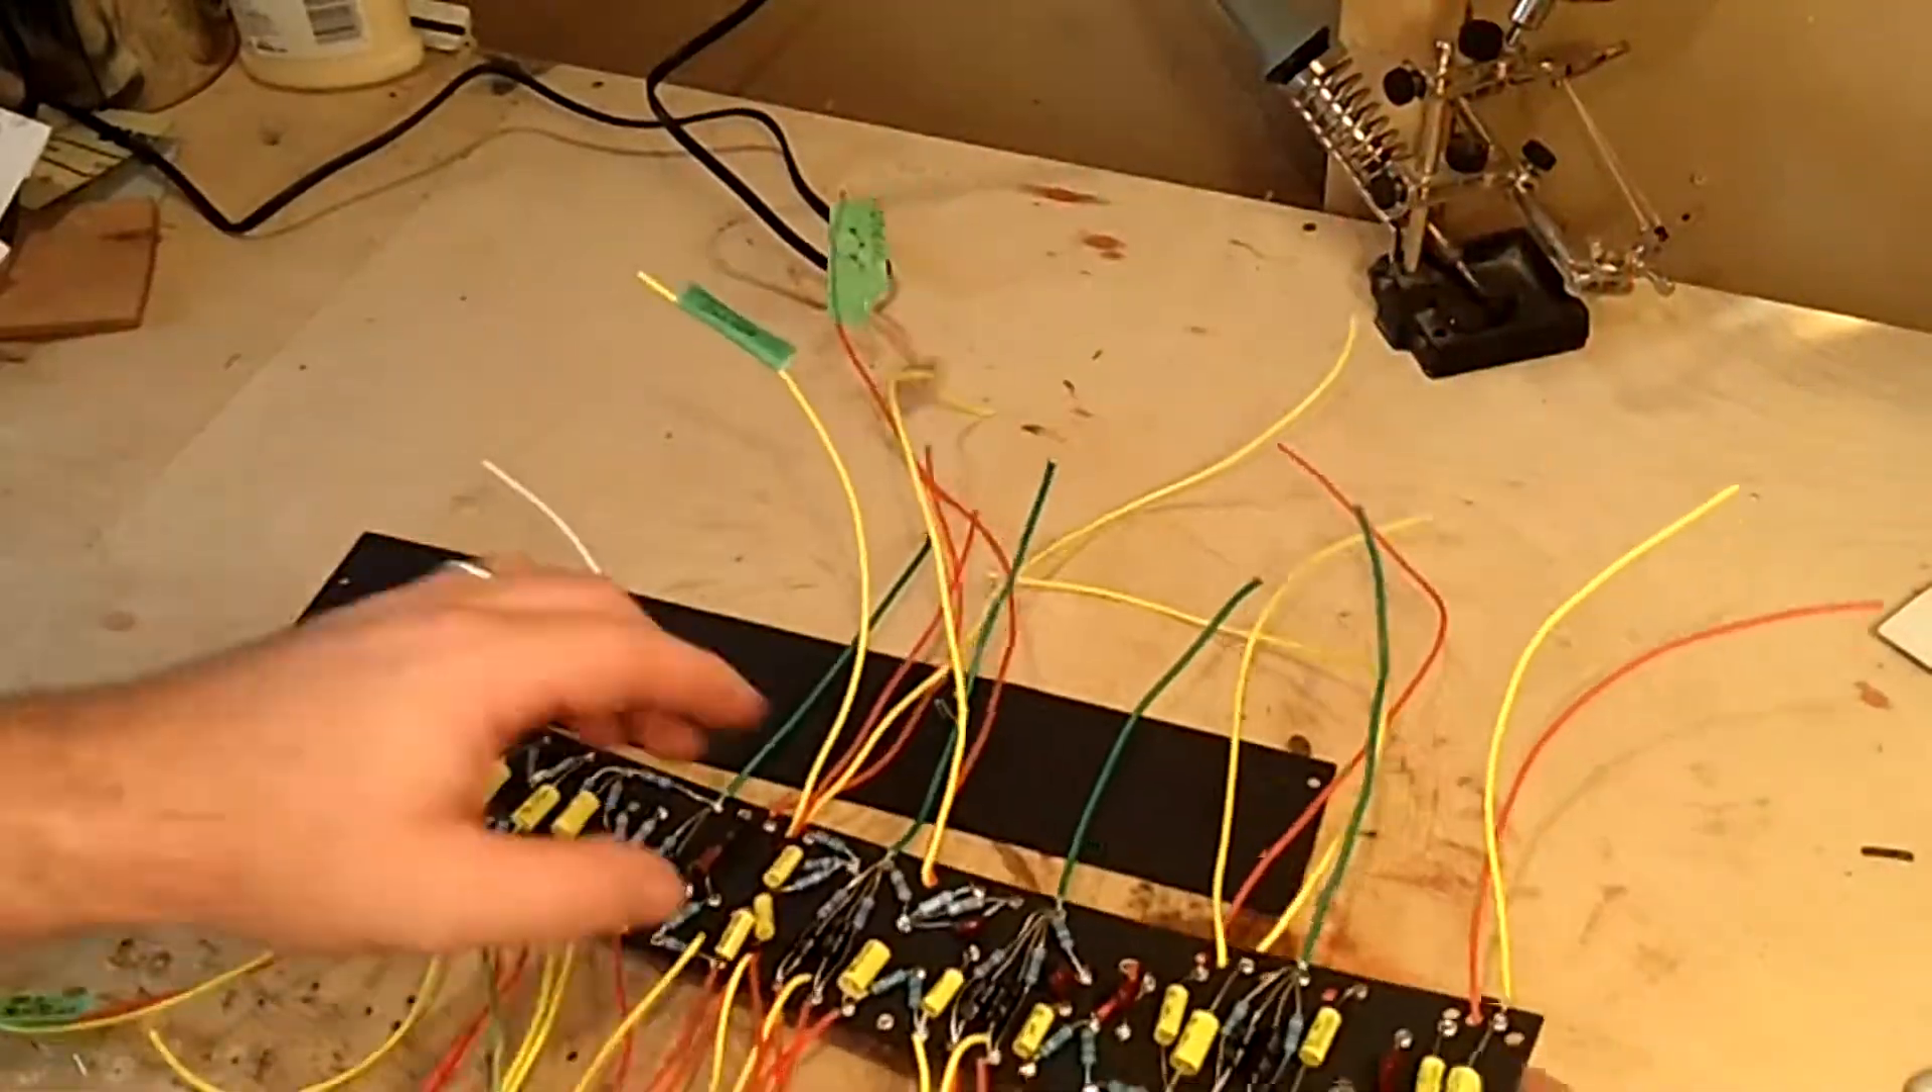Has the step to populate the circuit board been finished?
Yes.